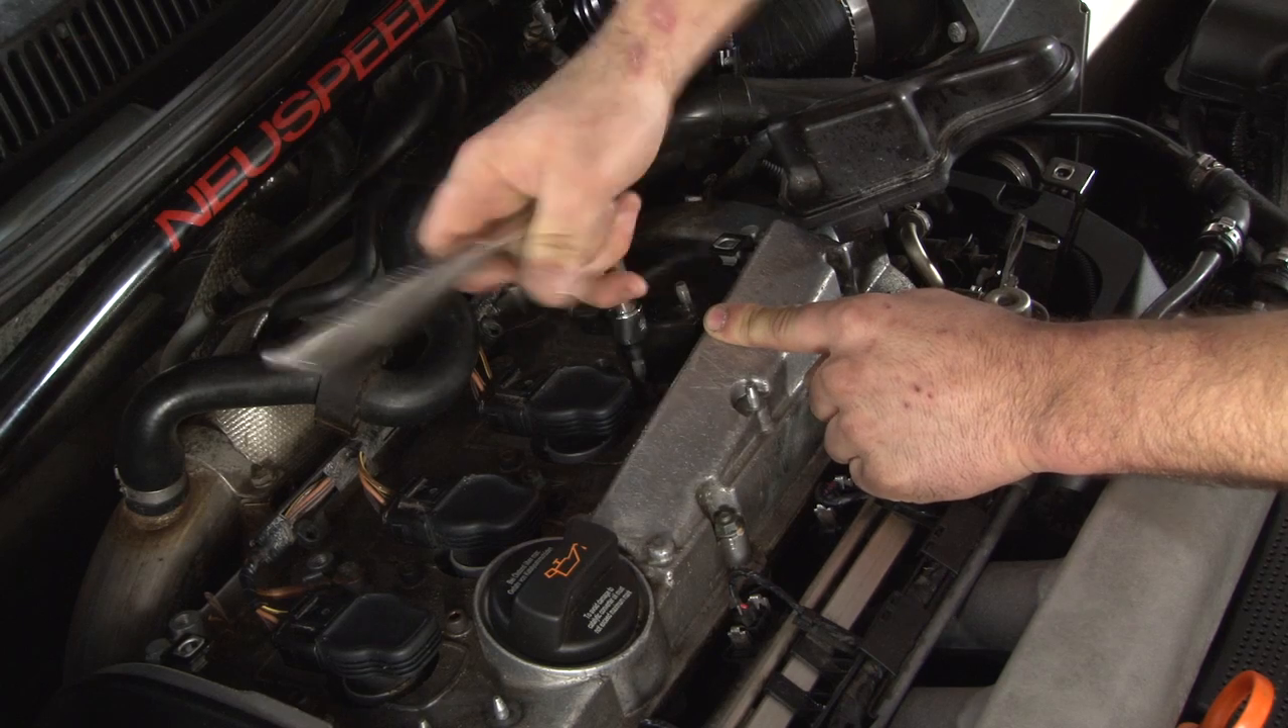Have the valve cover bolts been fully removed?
No.